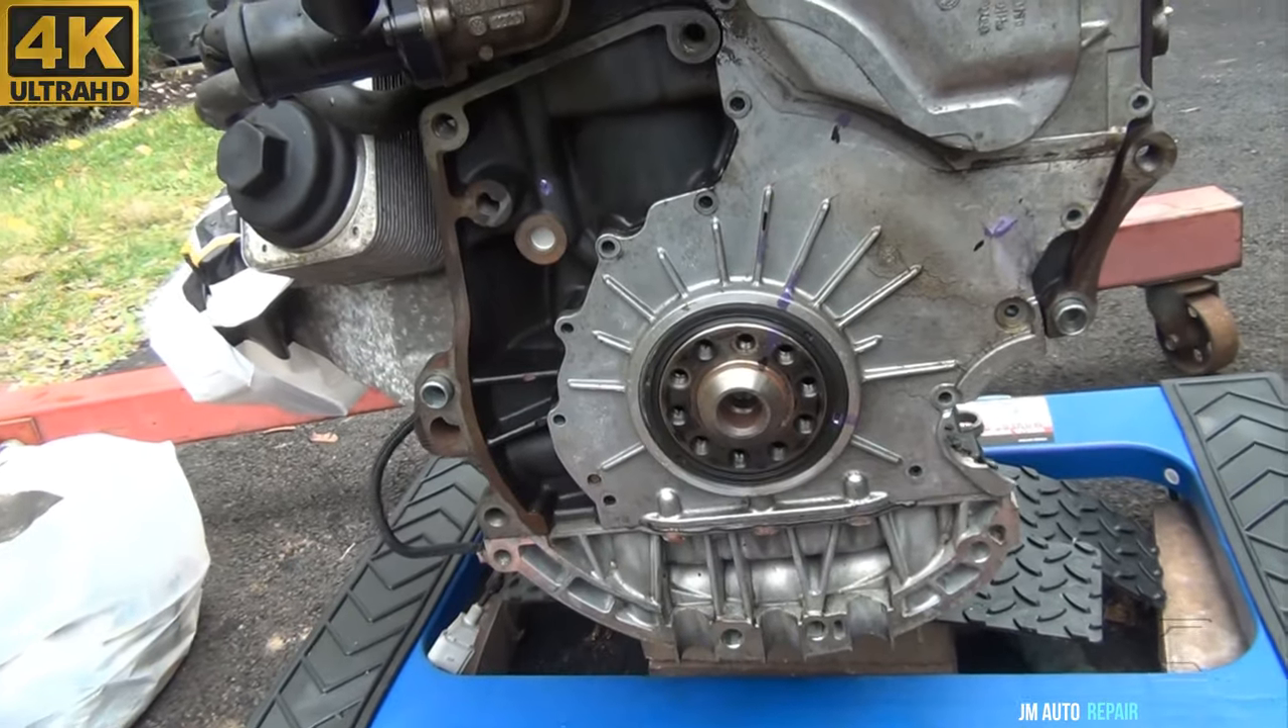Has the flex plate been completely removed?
Yes.